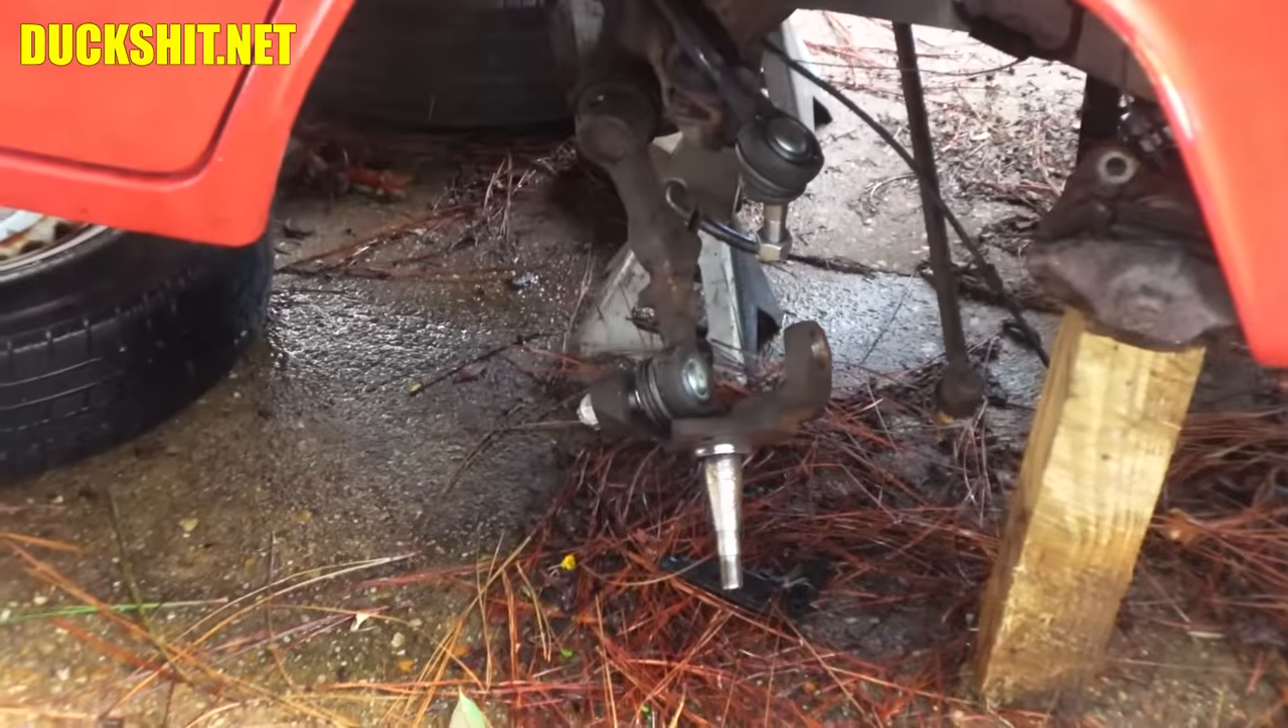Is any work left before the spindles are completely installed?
Yes.